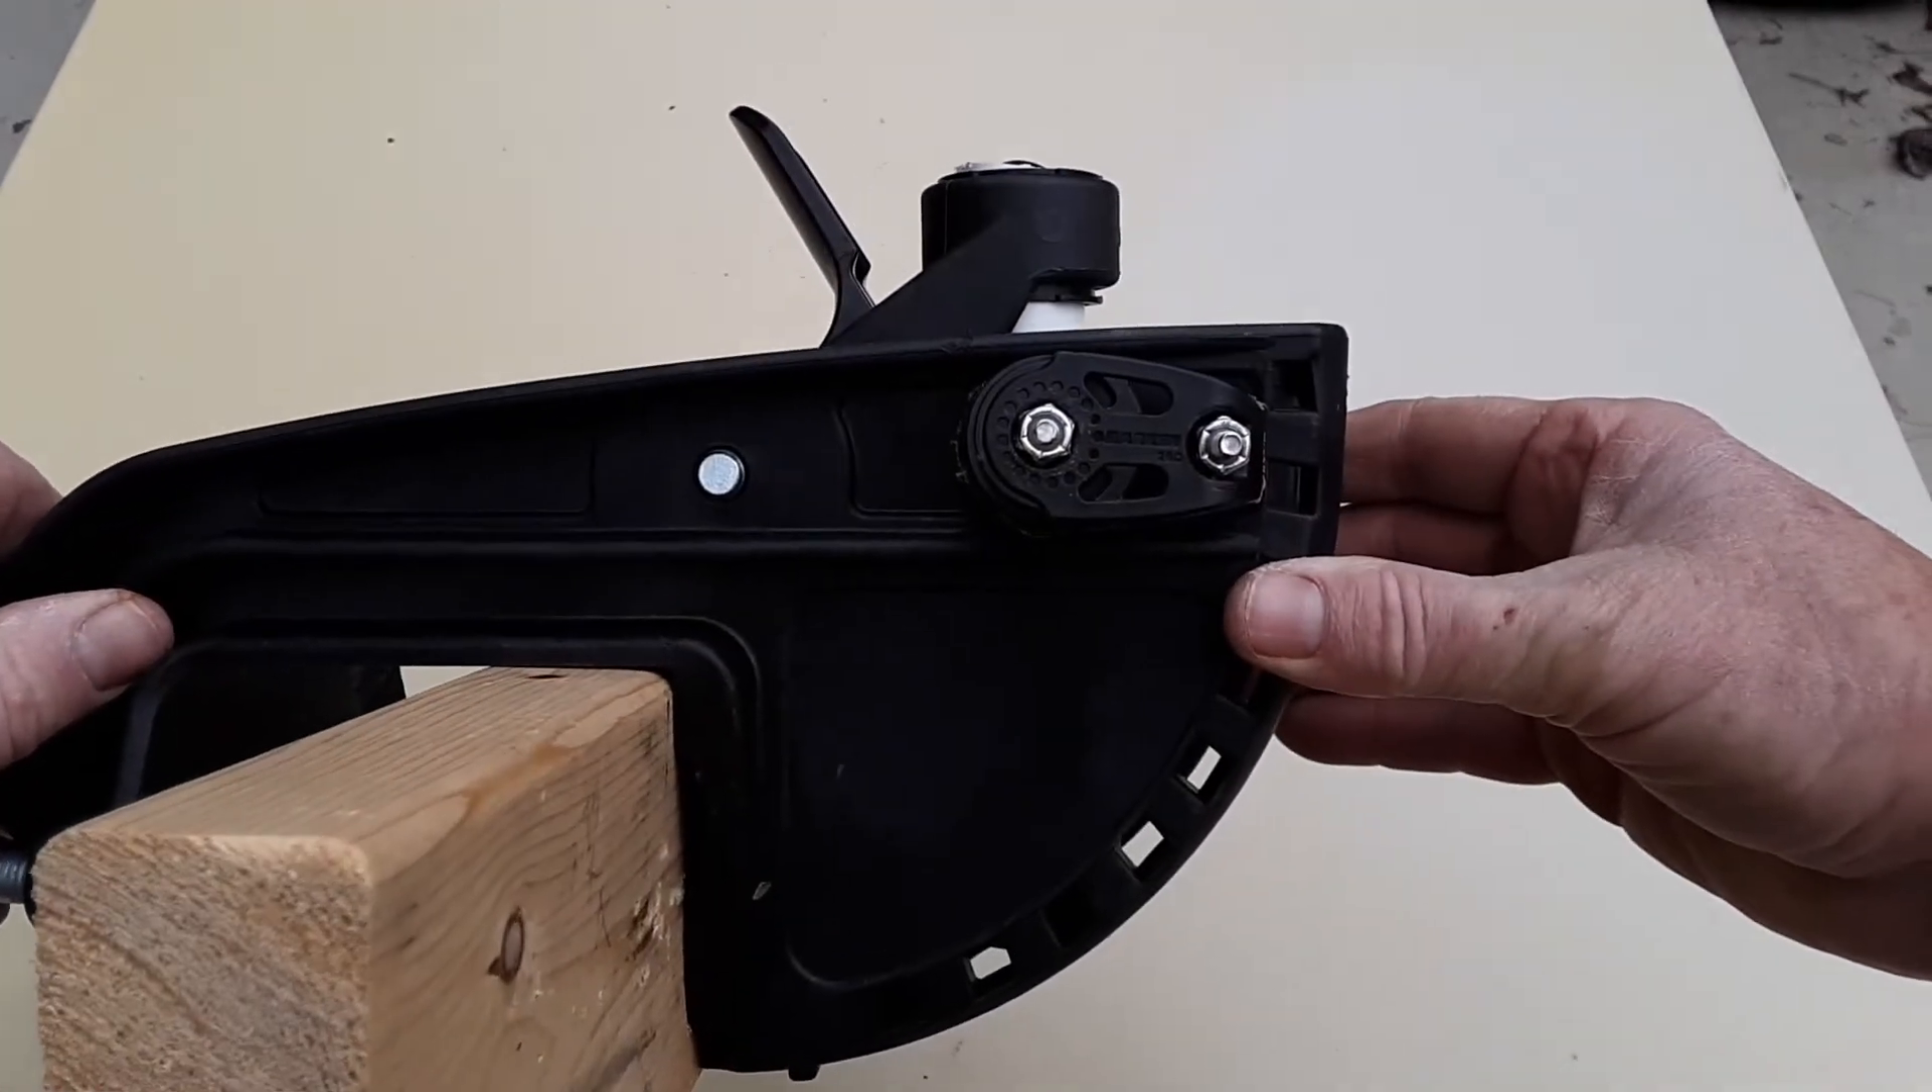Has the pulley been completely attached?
Yes.